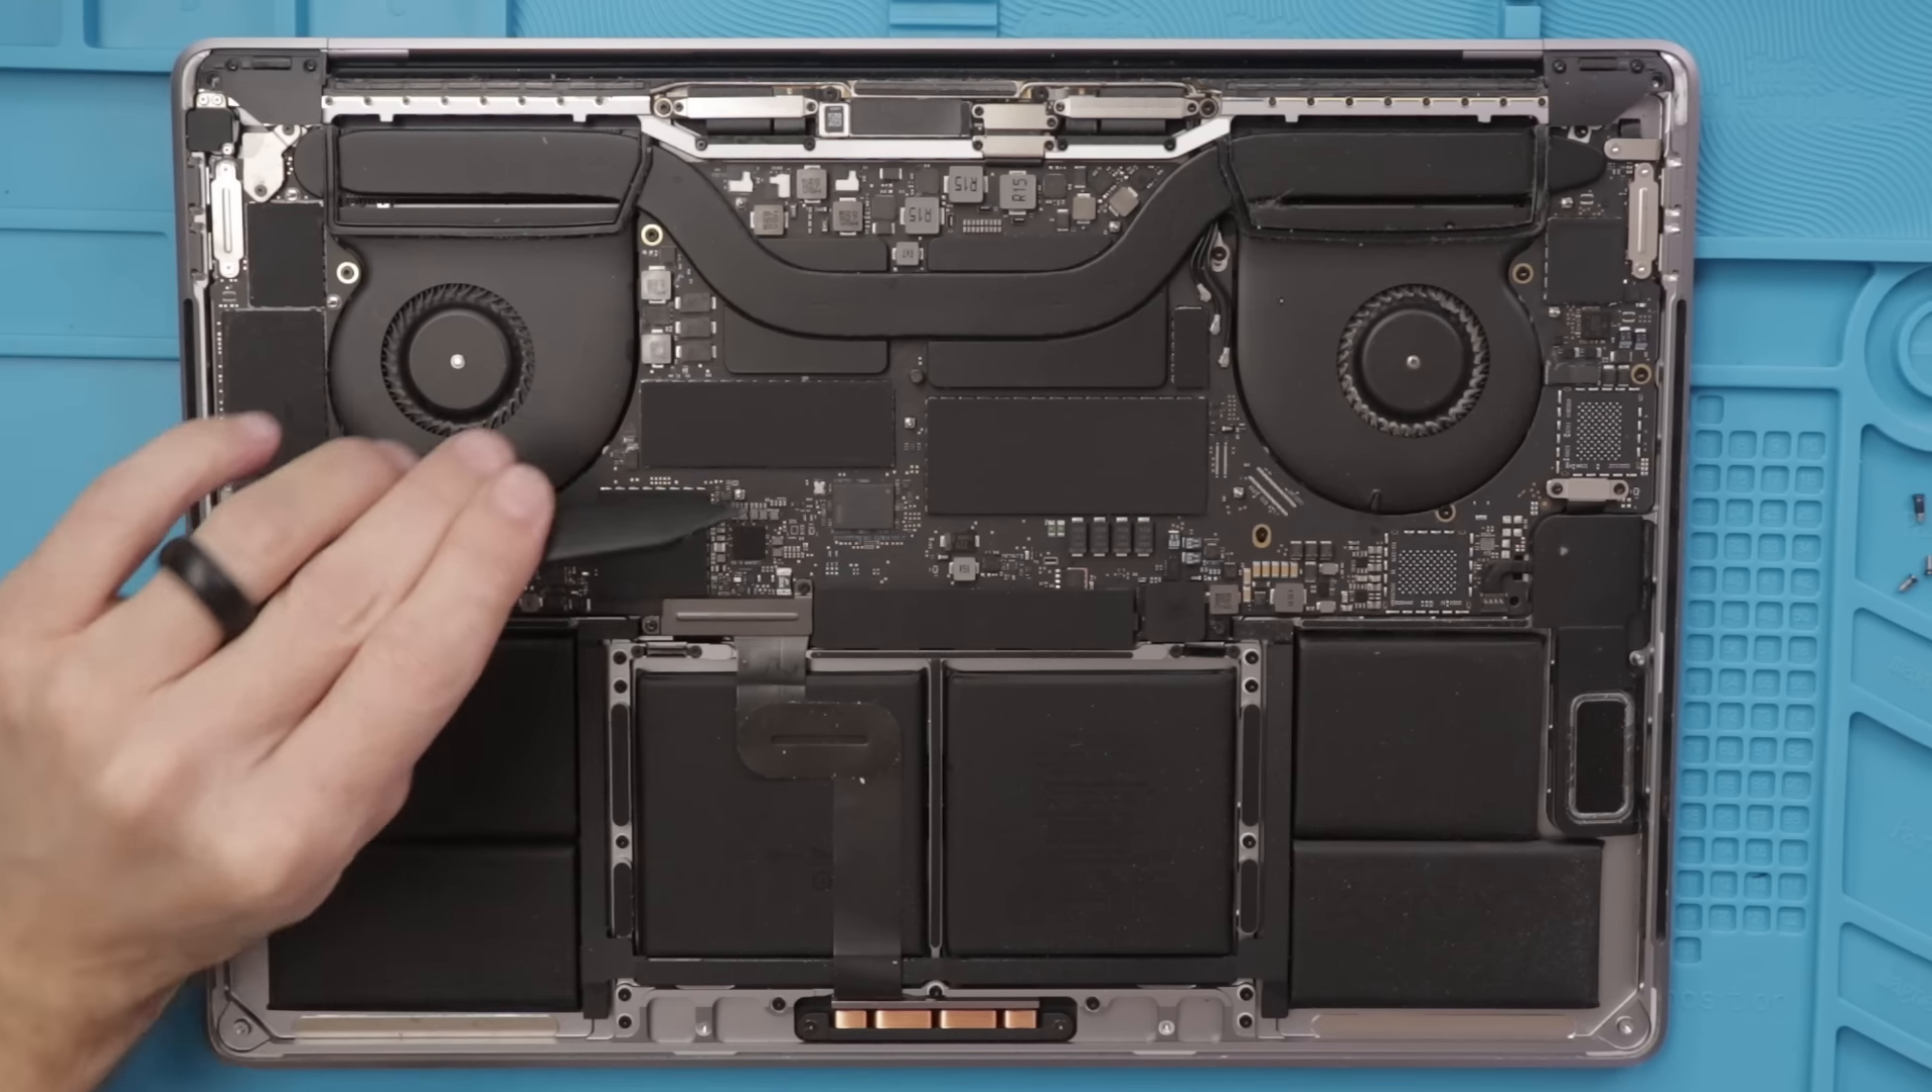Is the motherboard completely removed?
No.